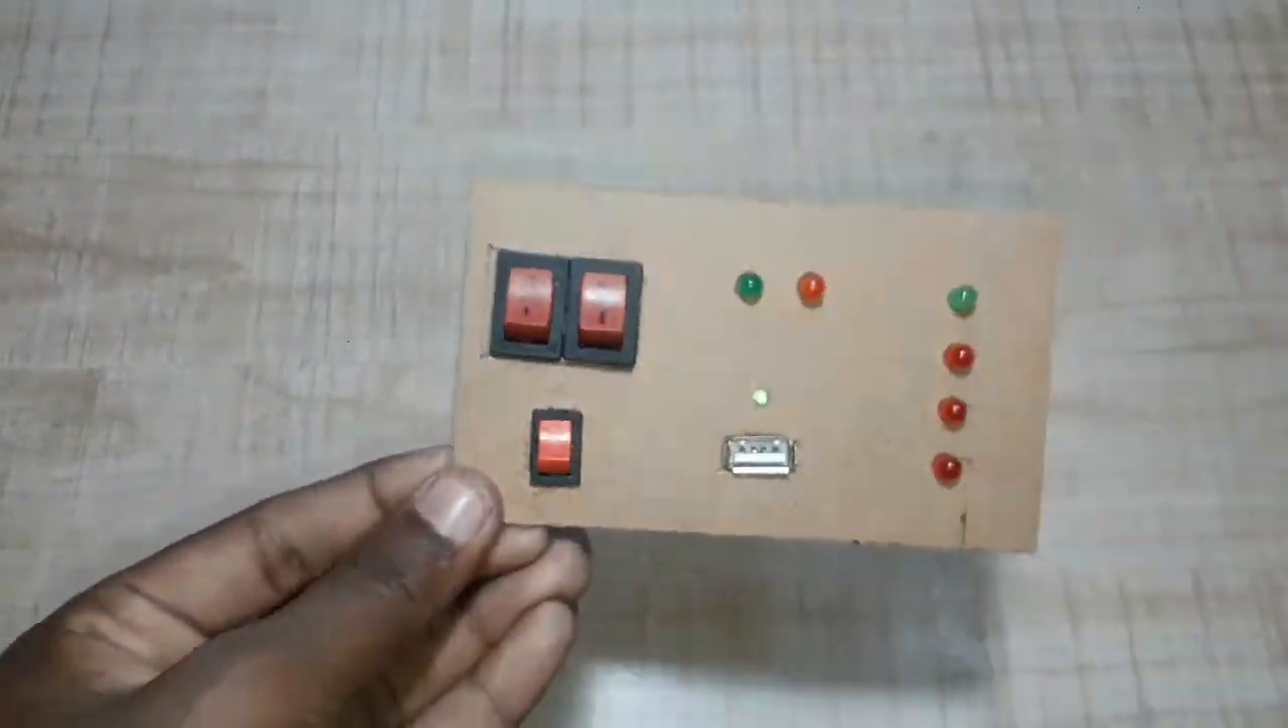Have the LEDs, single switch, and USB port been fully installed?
Yes.